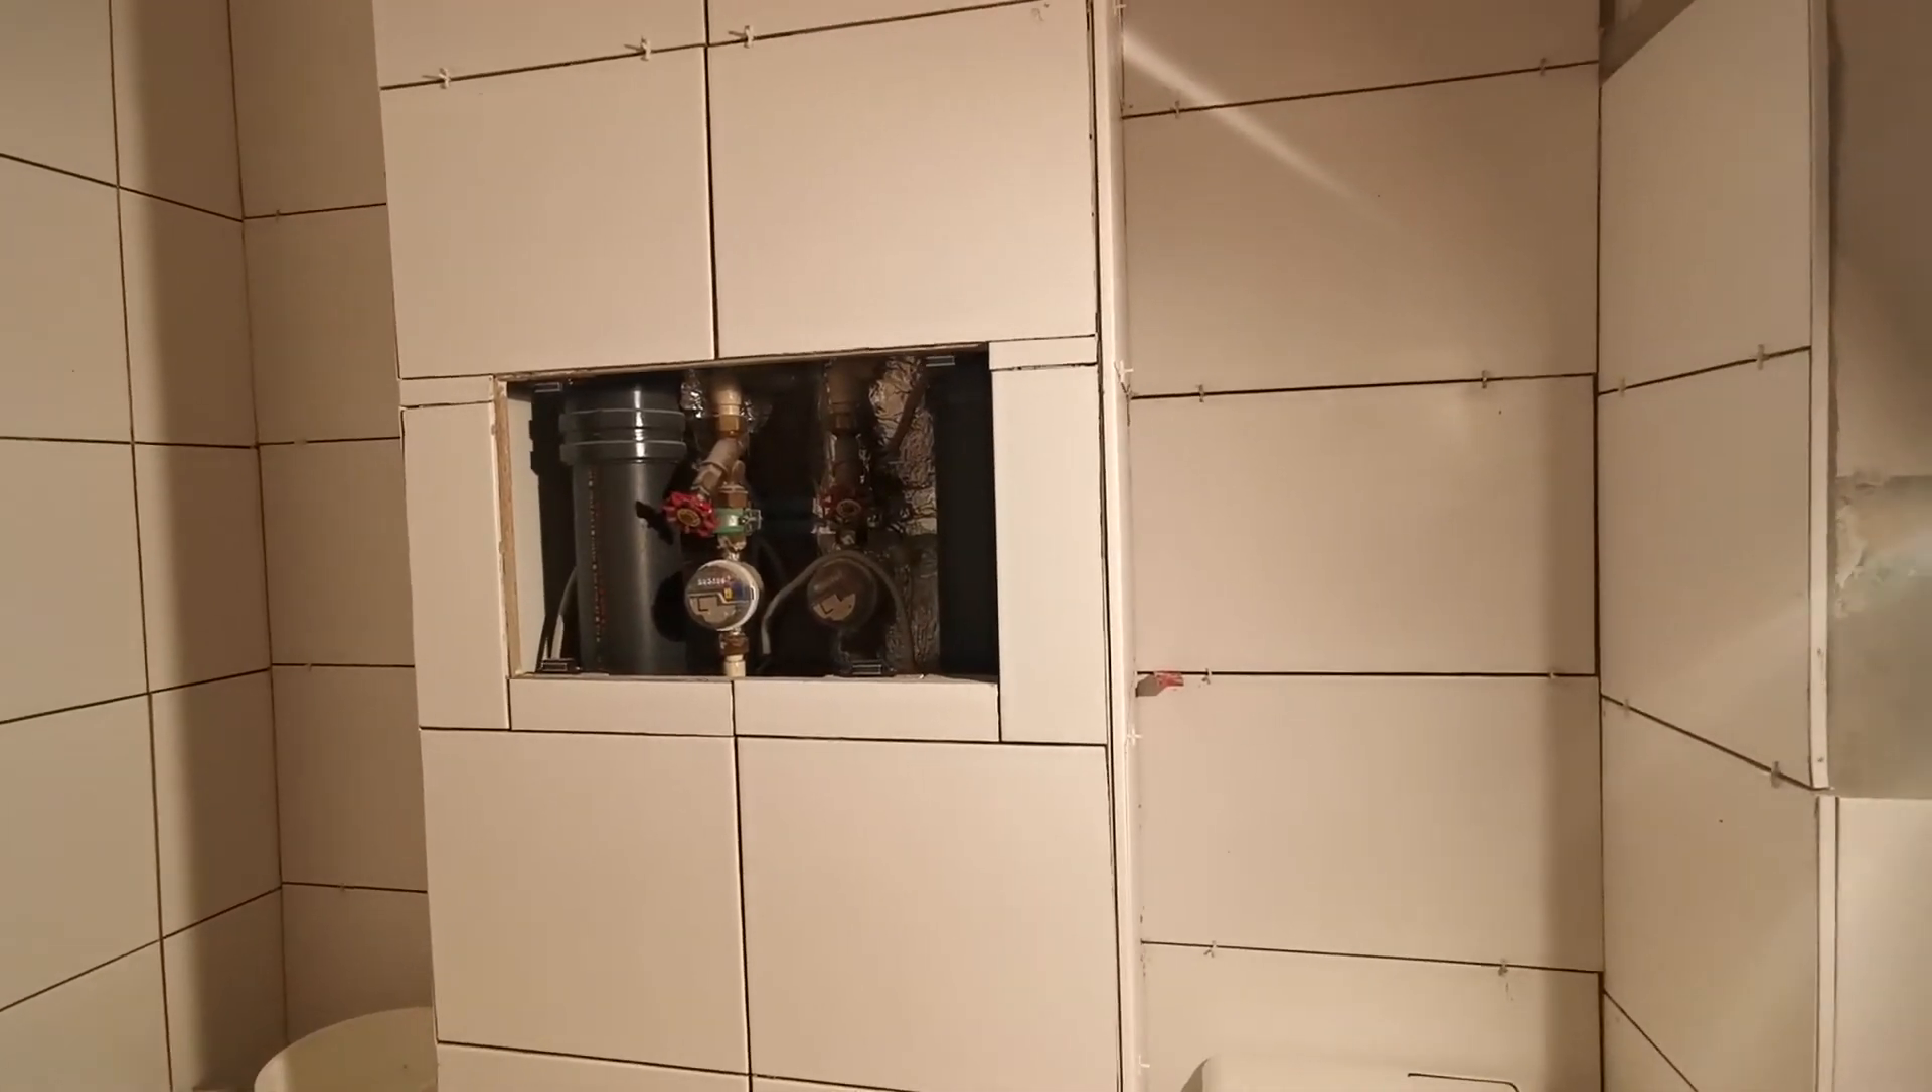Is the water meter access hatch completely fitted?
No.